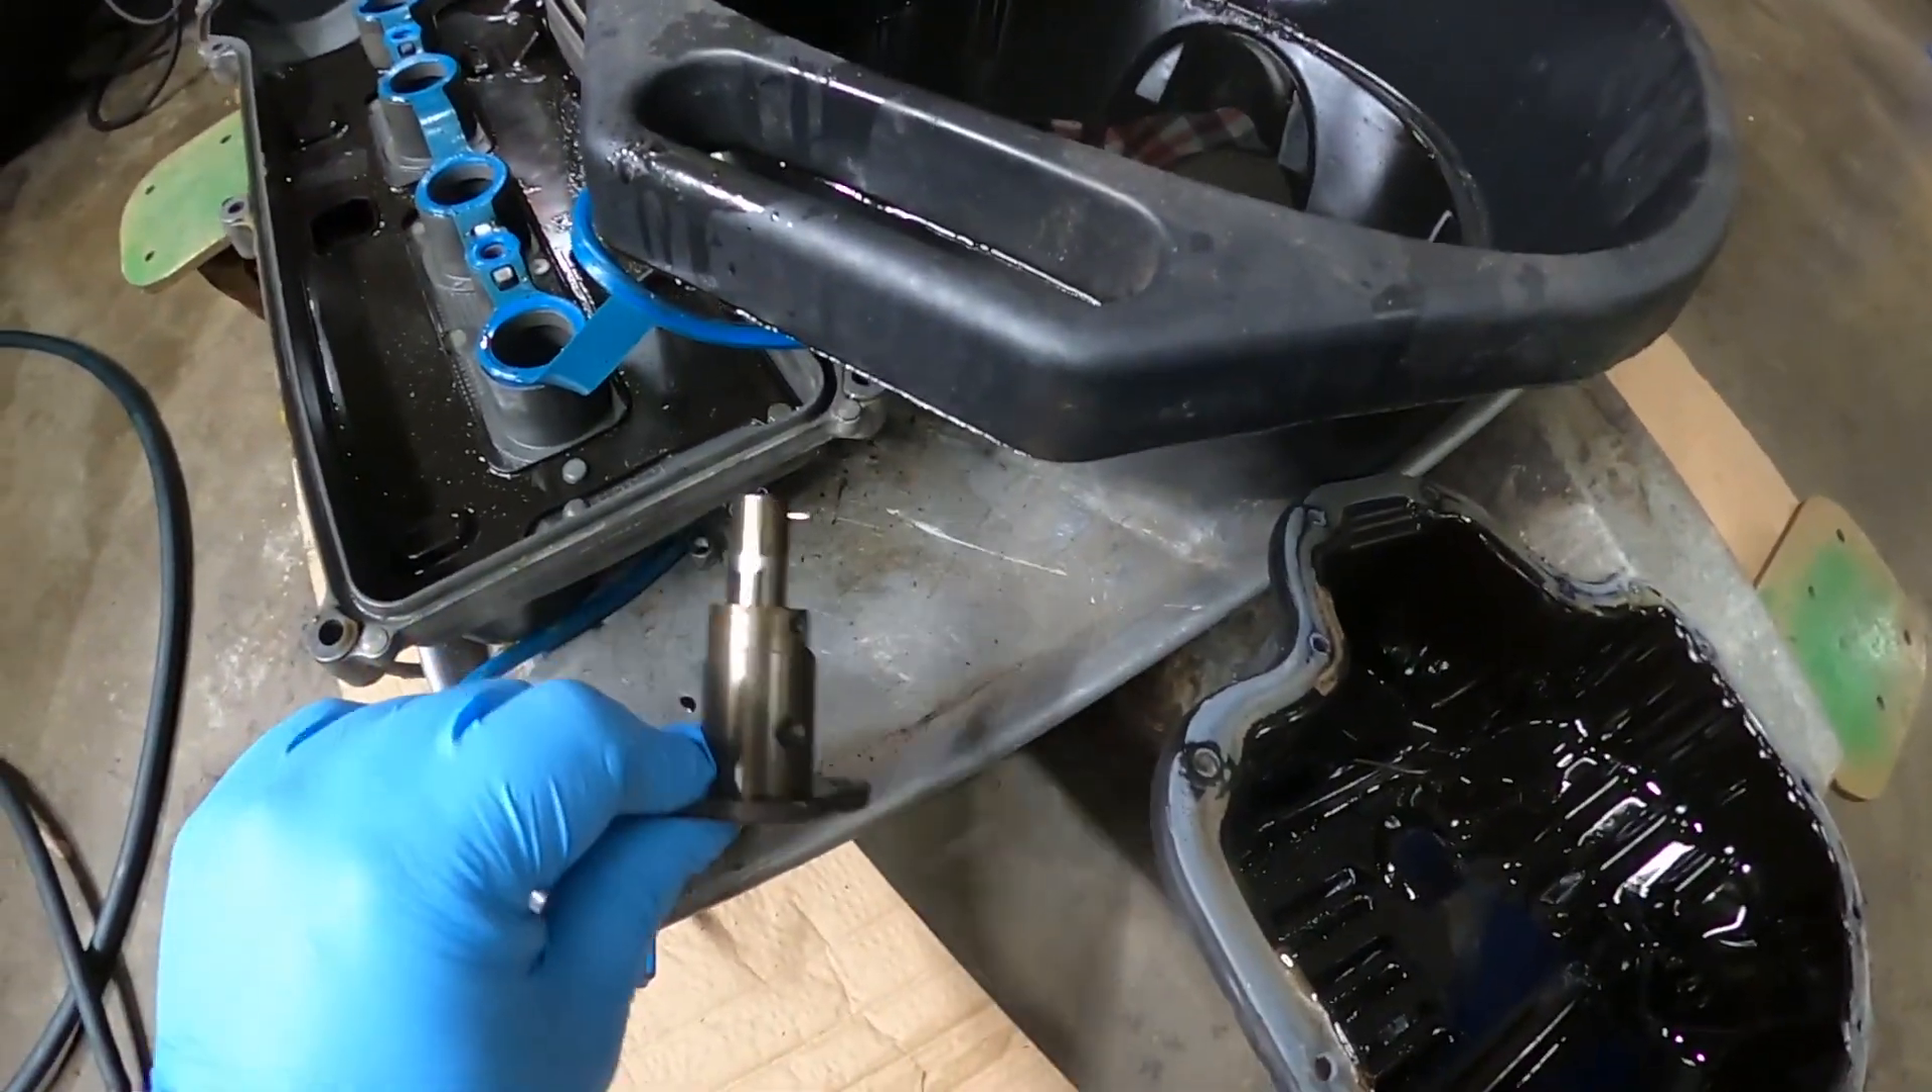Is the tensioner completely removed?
Yes.